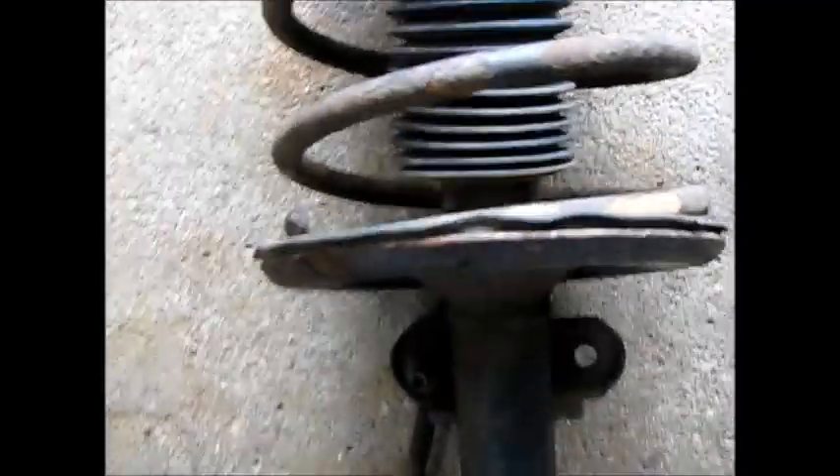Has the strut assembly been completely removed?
Yes.